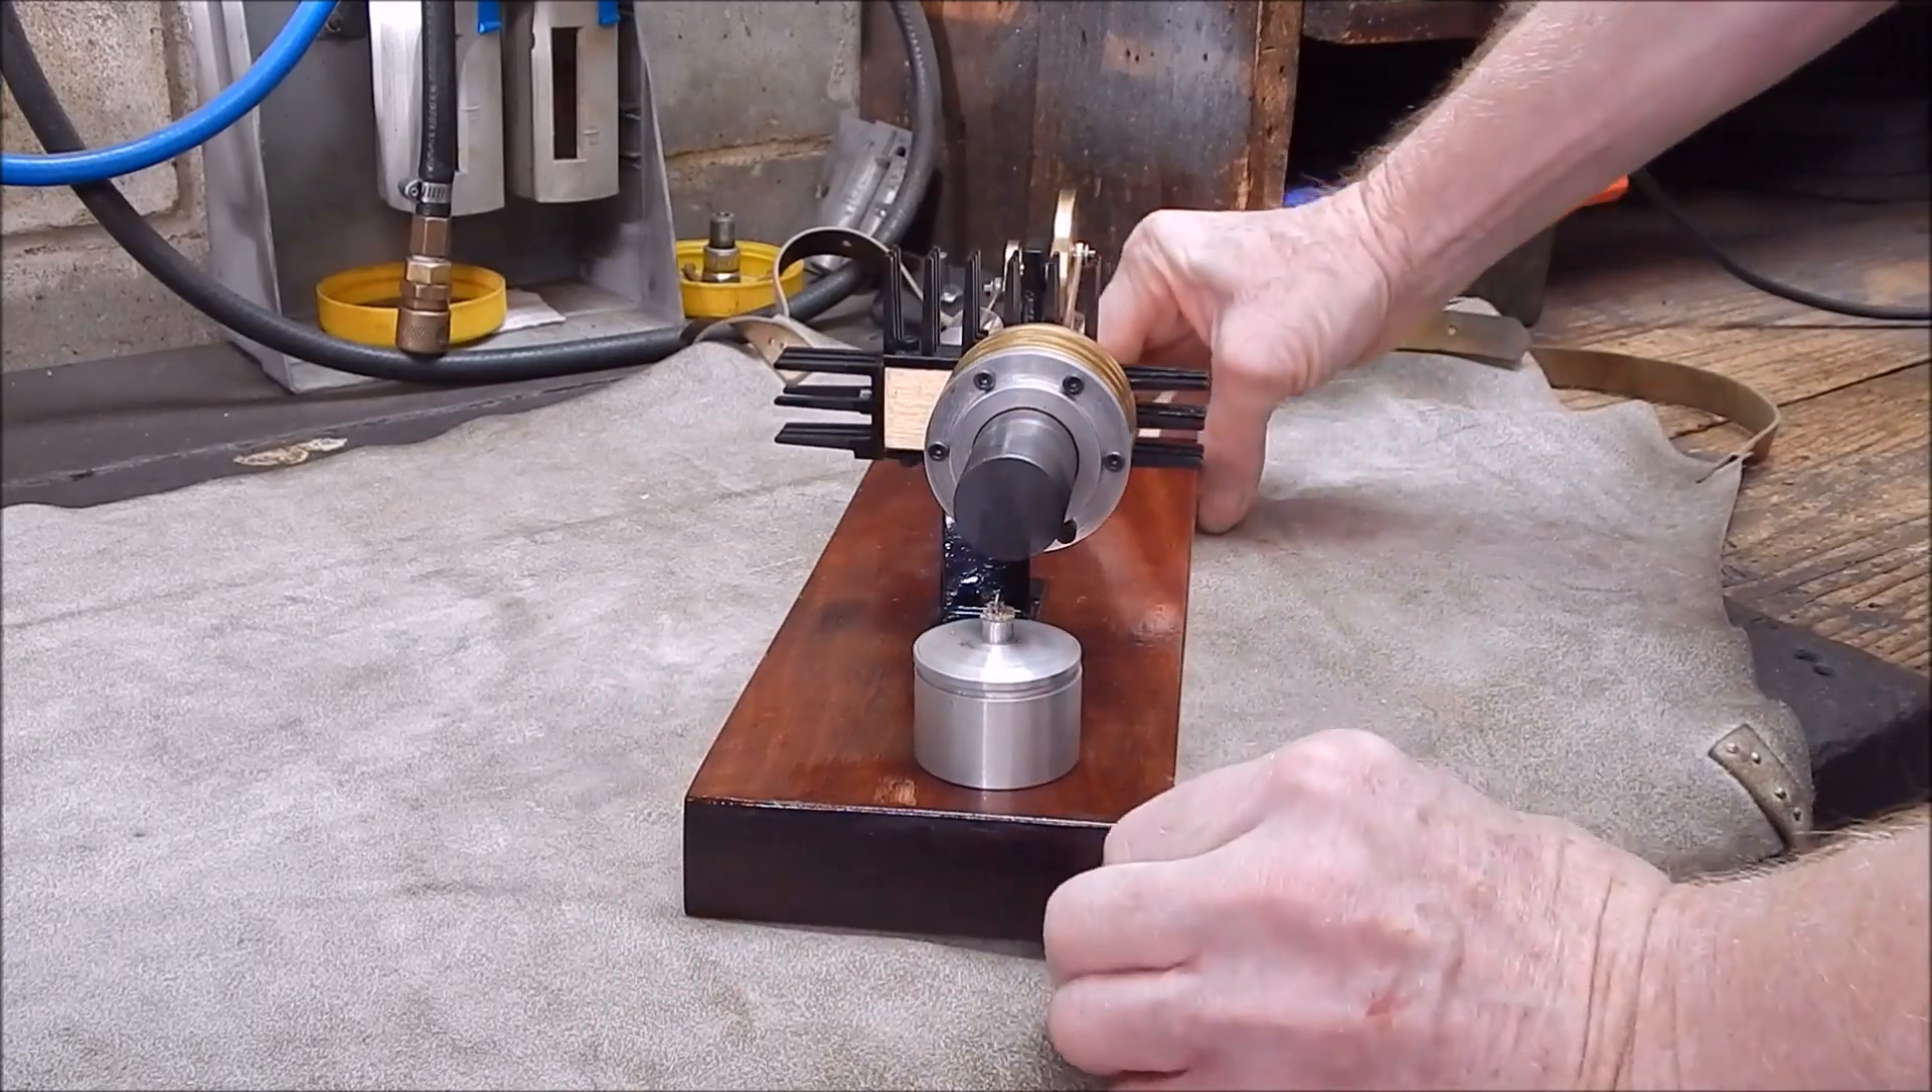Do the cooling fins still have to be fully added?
No.